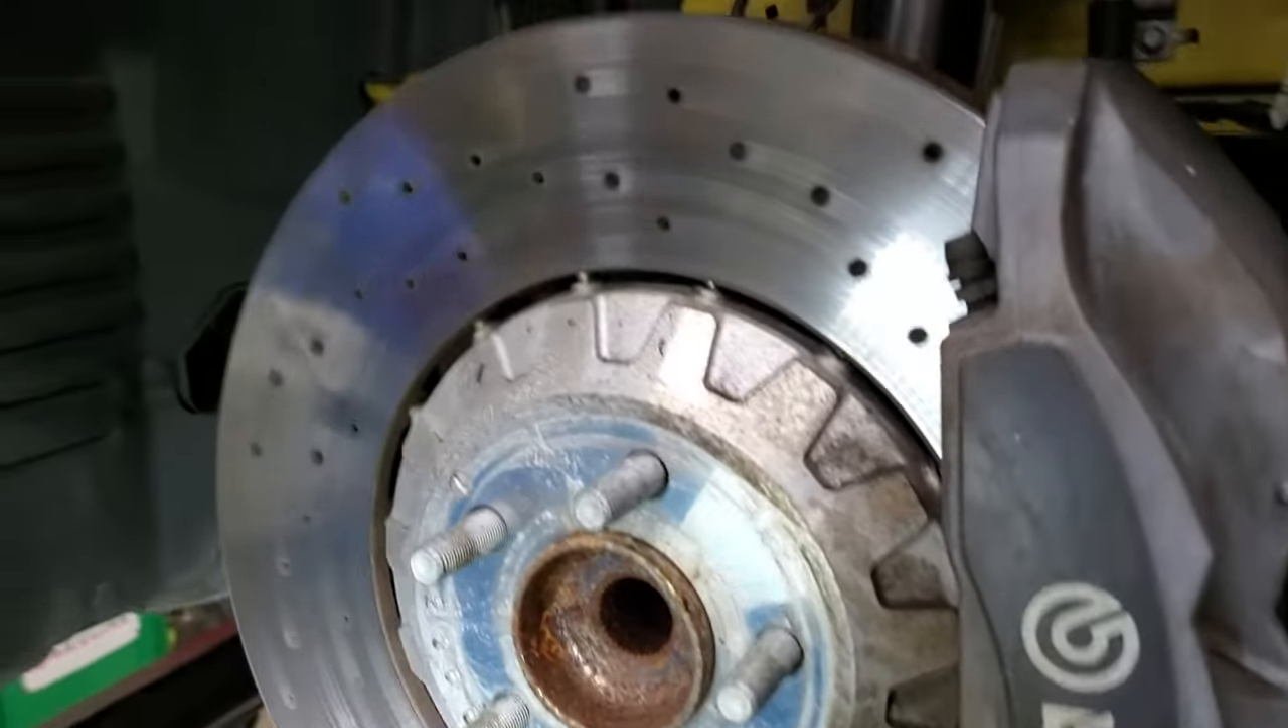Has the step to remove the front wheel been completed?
Yes.